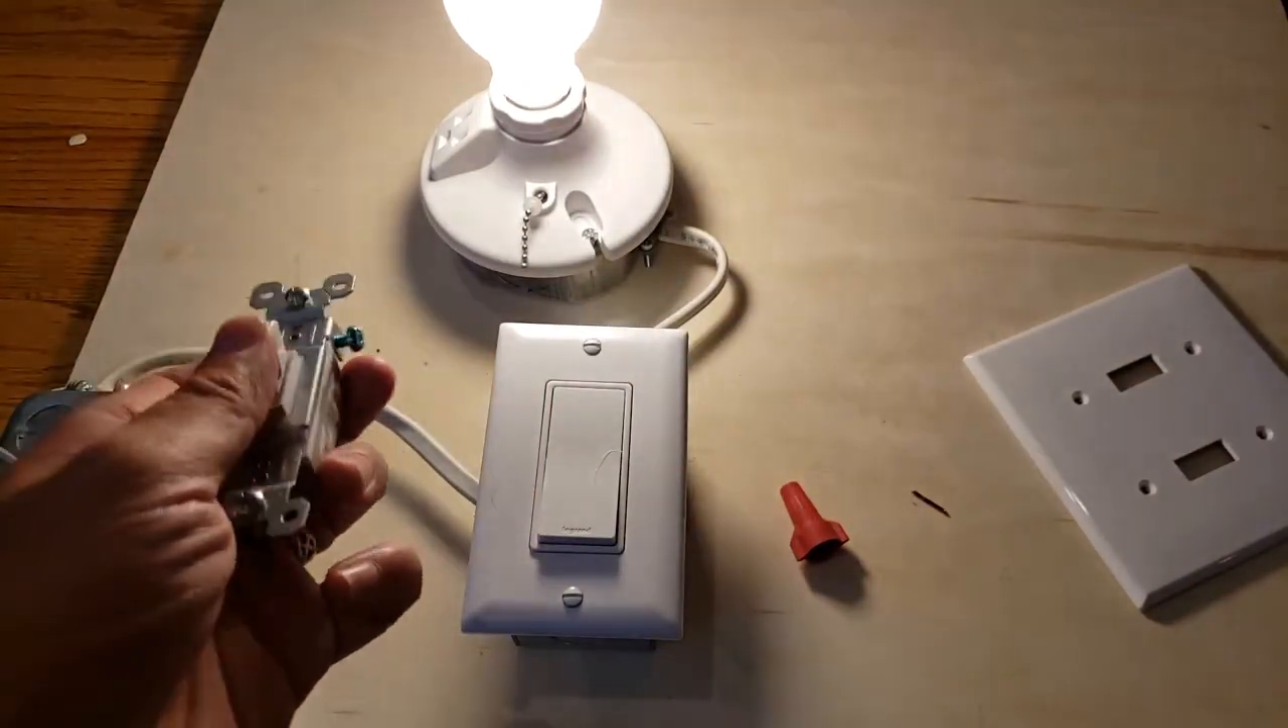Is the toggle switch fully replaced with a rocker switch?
Yes.